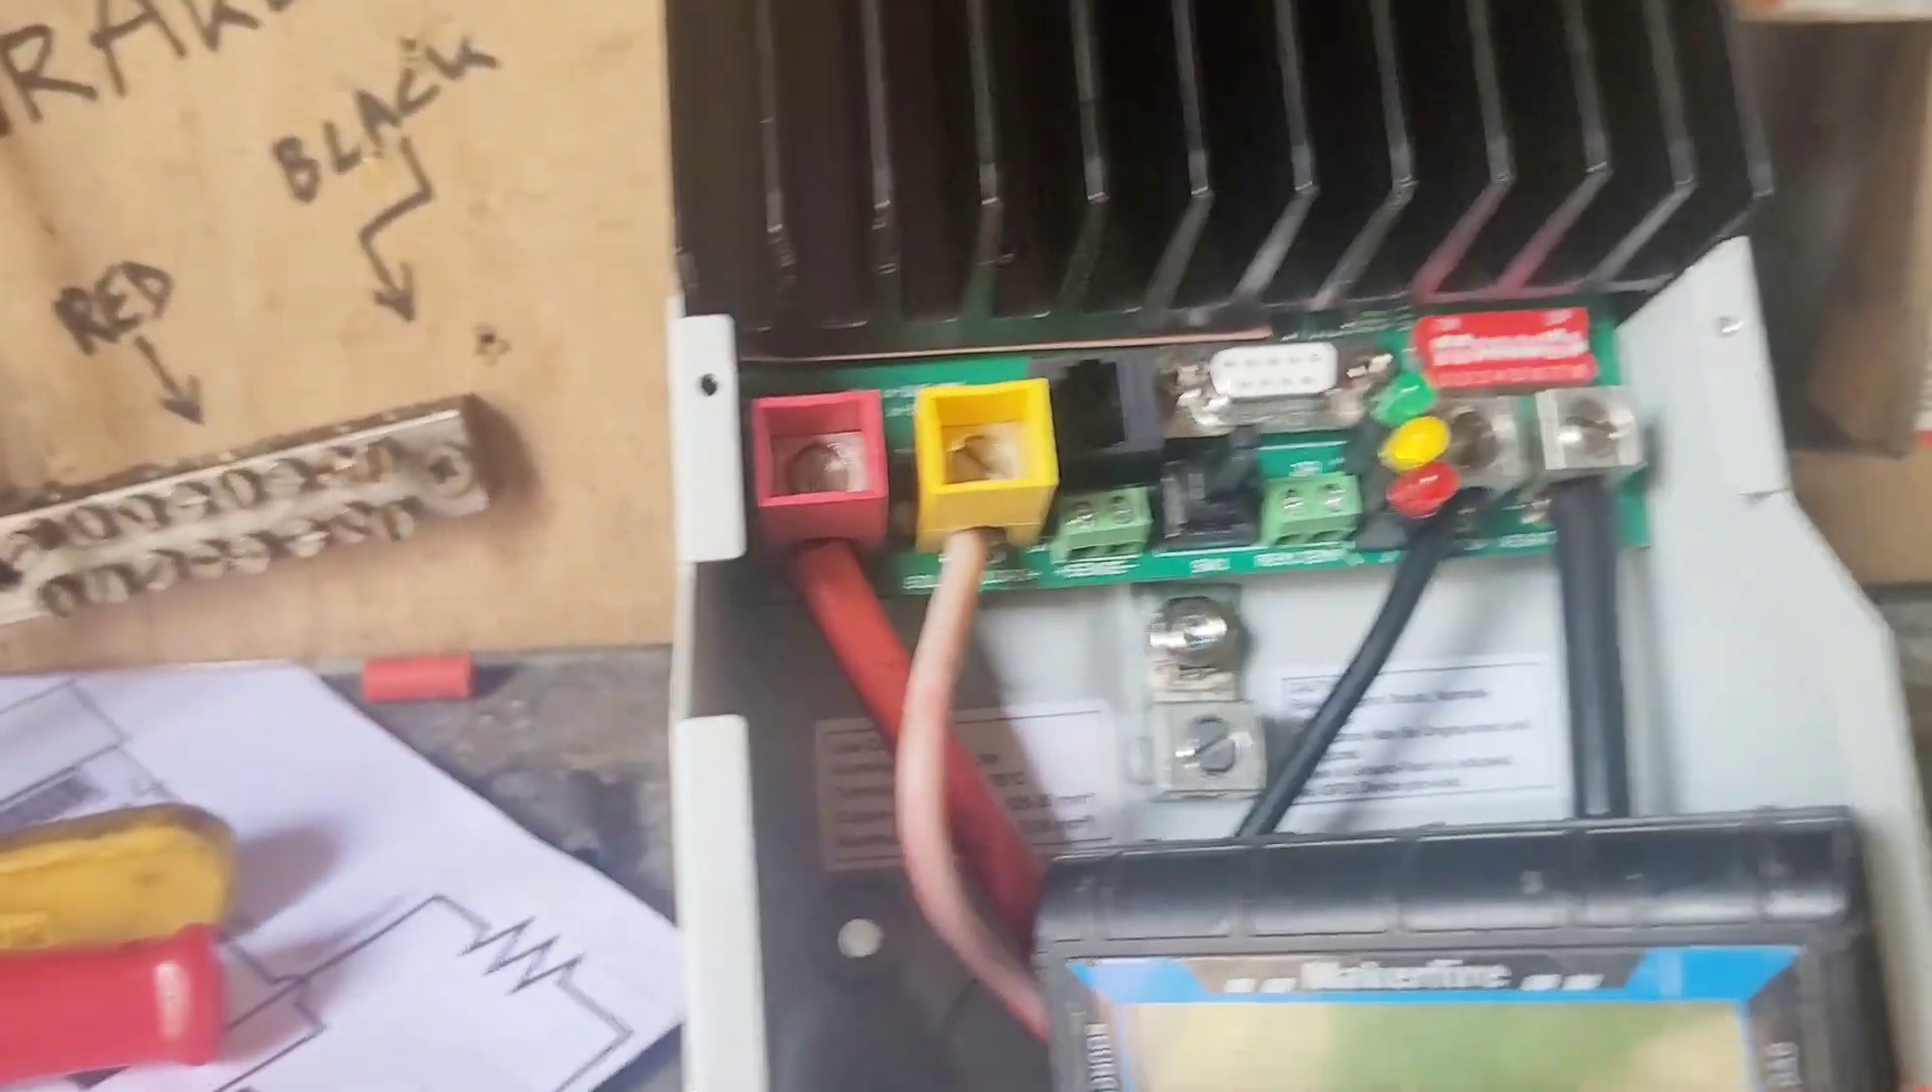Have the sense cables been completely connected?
No.